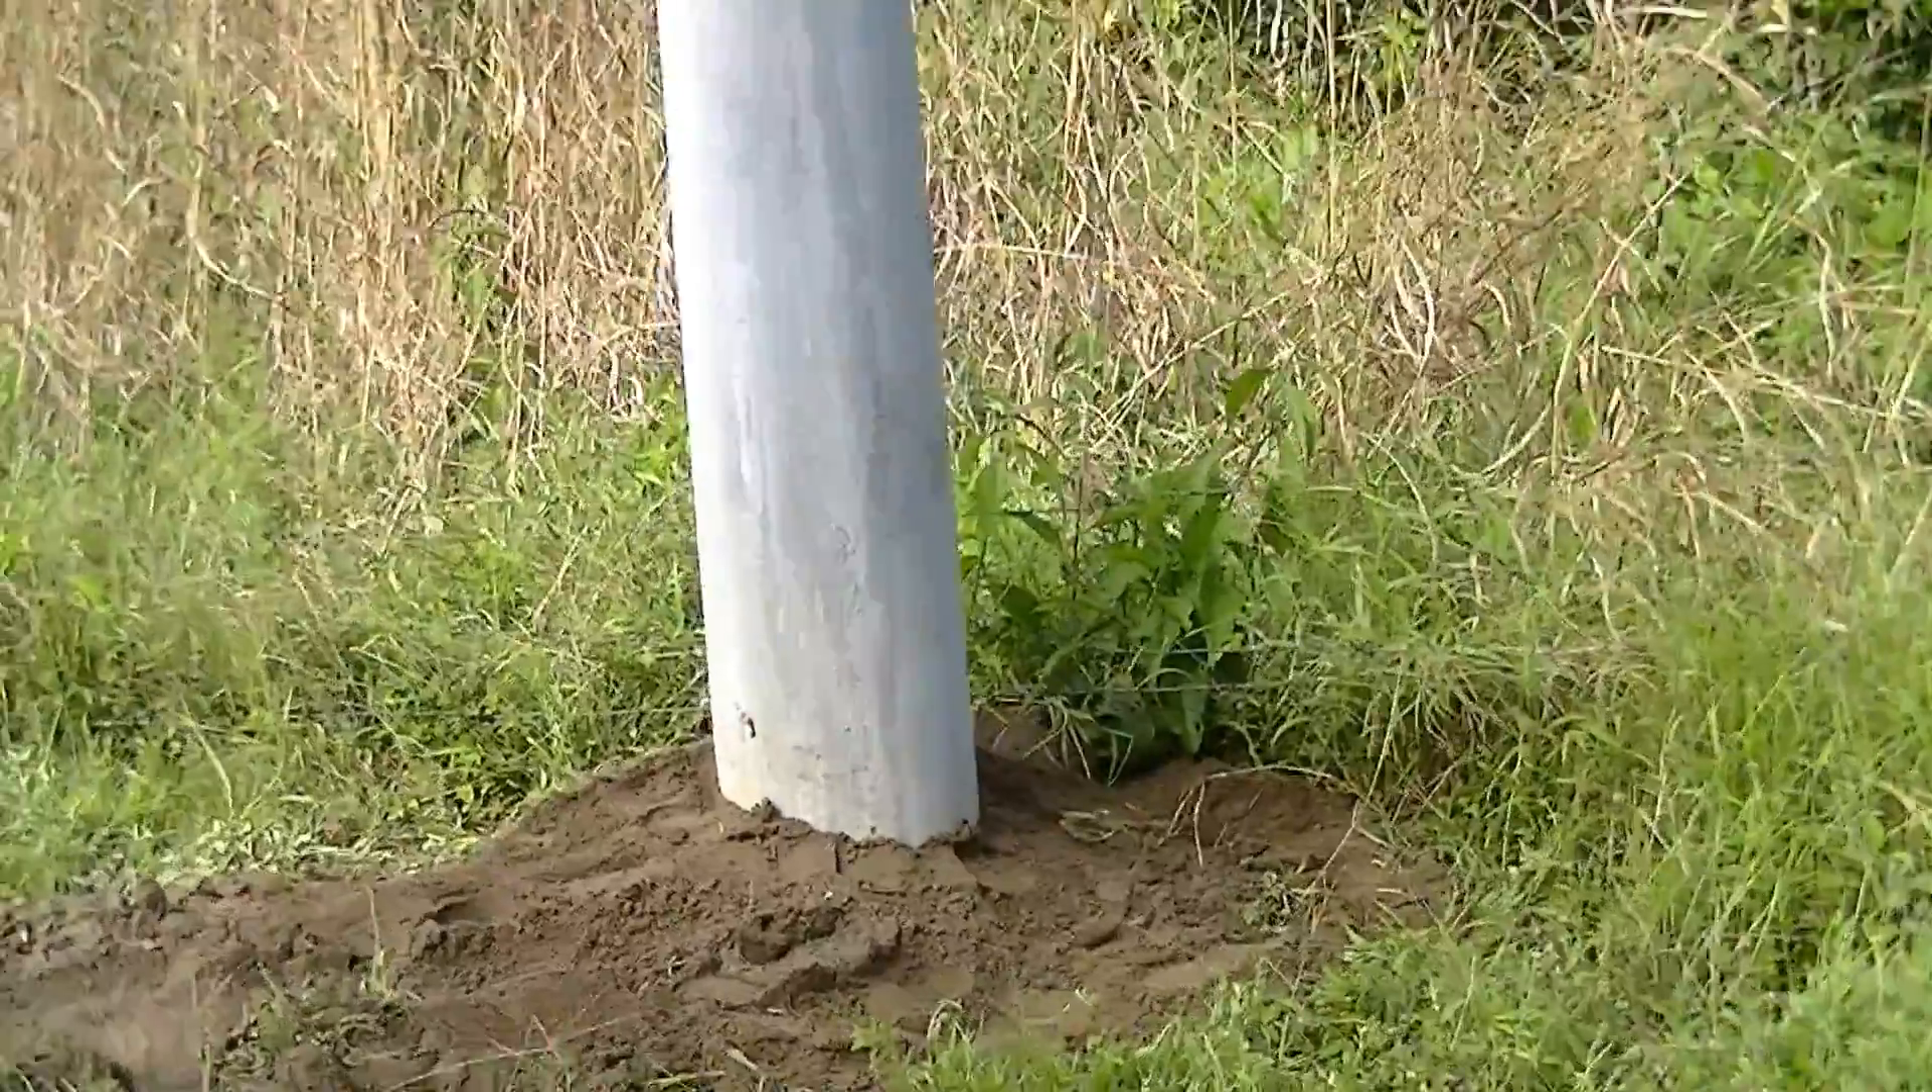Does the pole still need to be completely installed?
No.